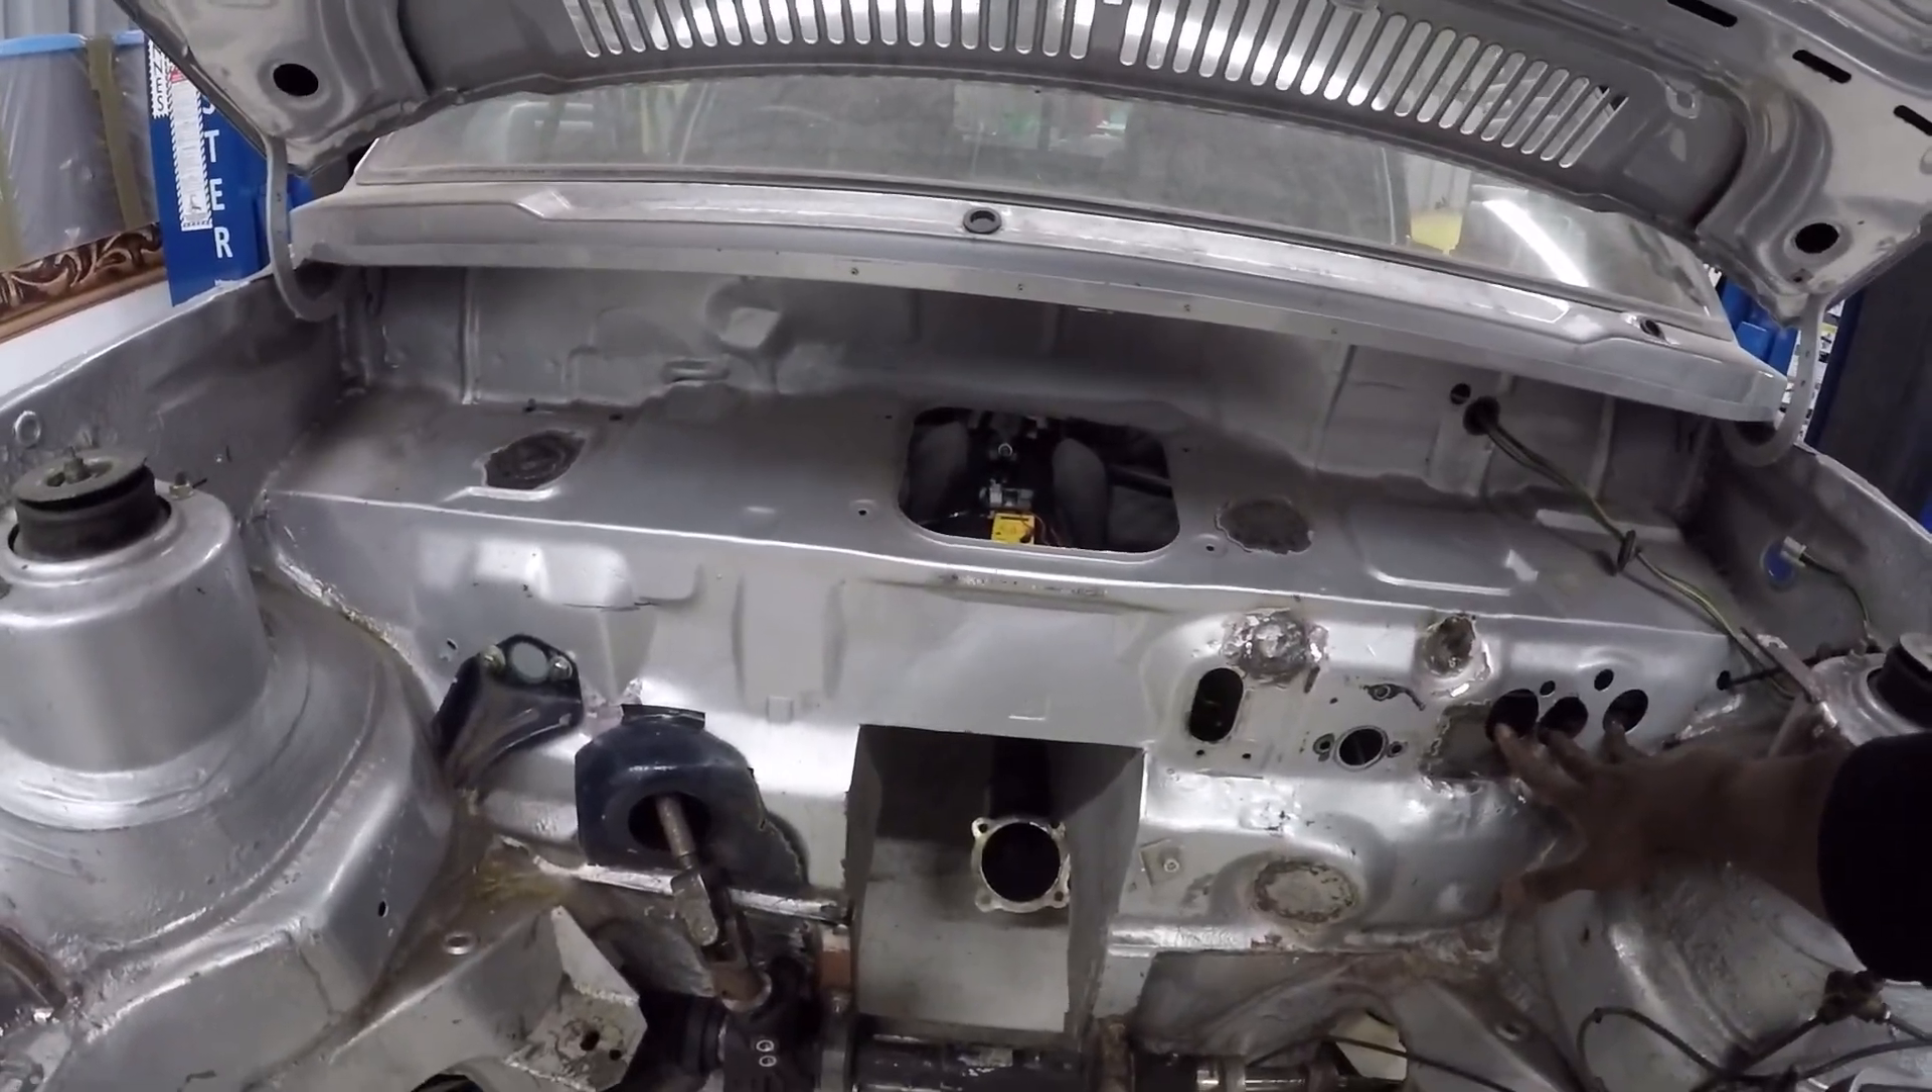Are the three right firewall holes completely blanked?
No.